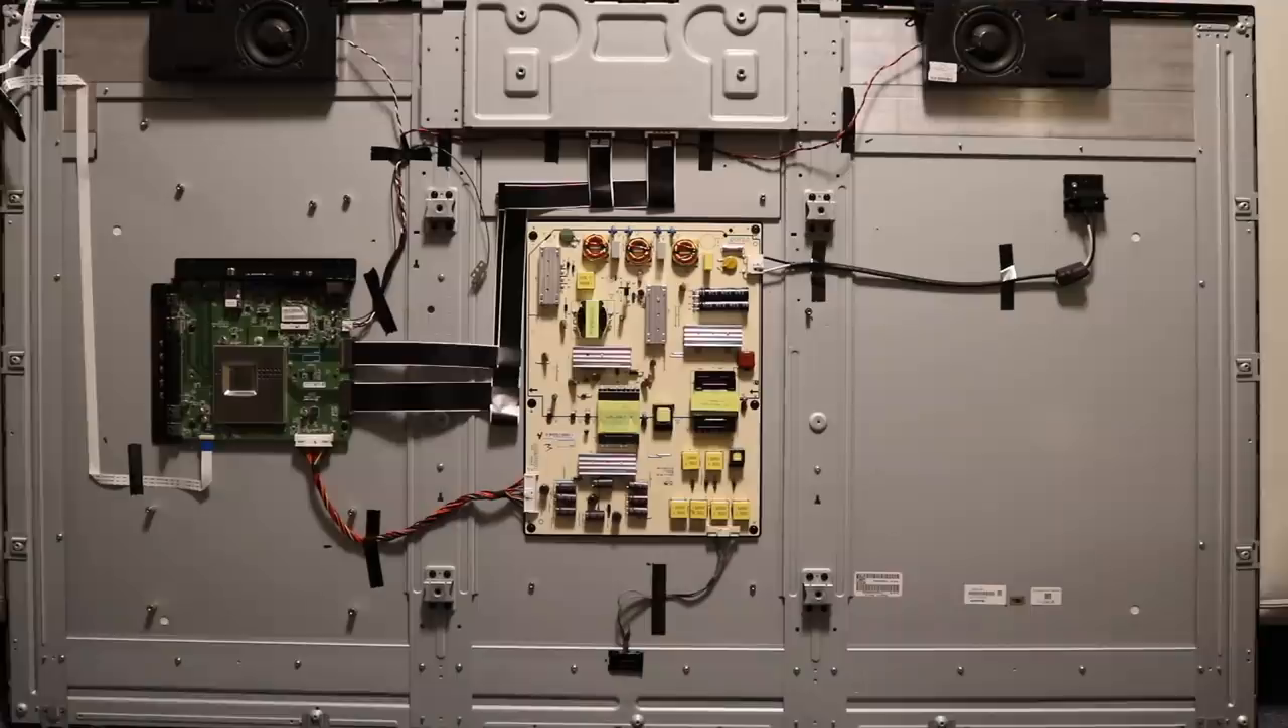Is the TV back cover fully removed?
Yes.